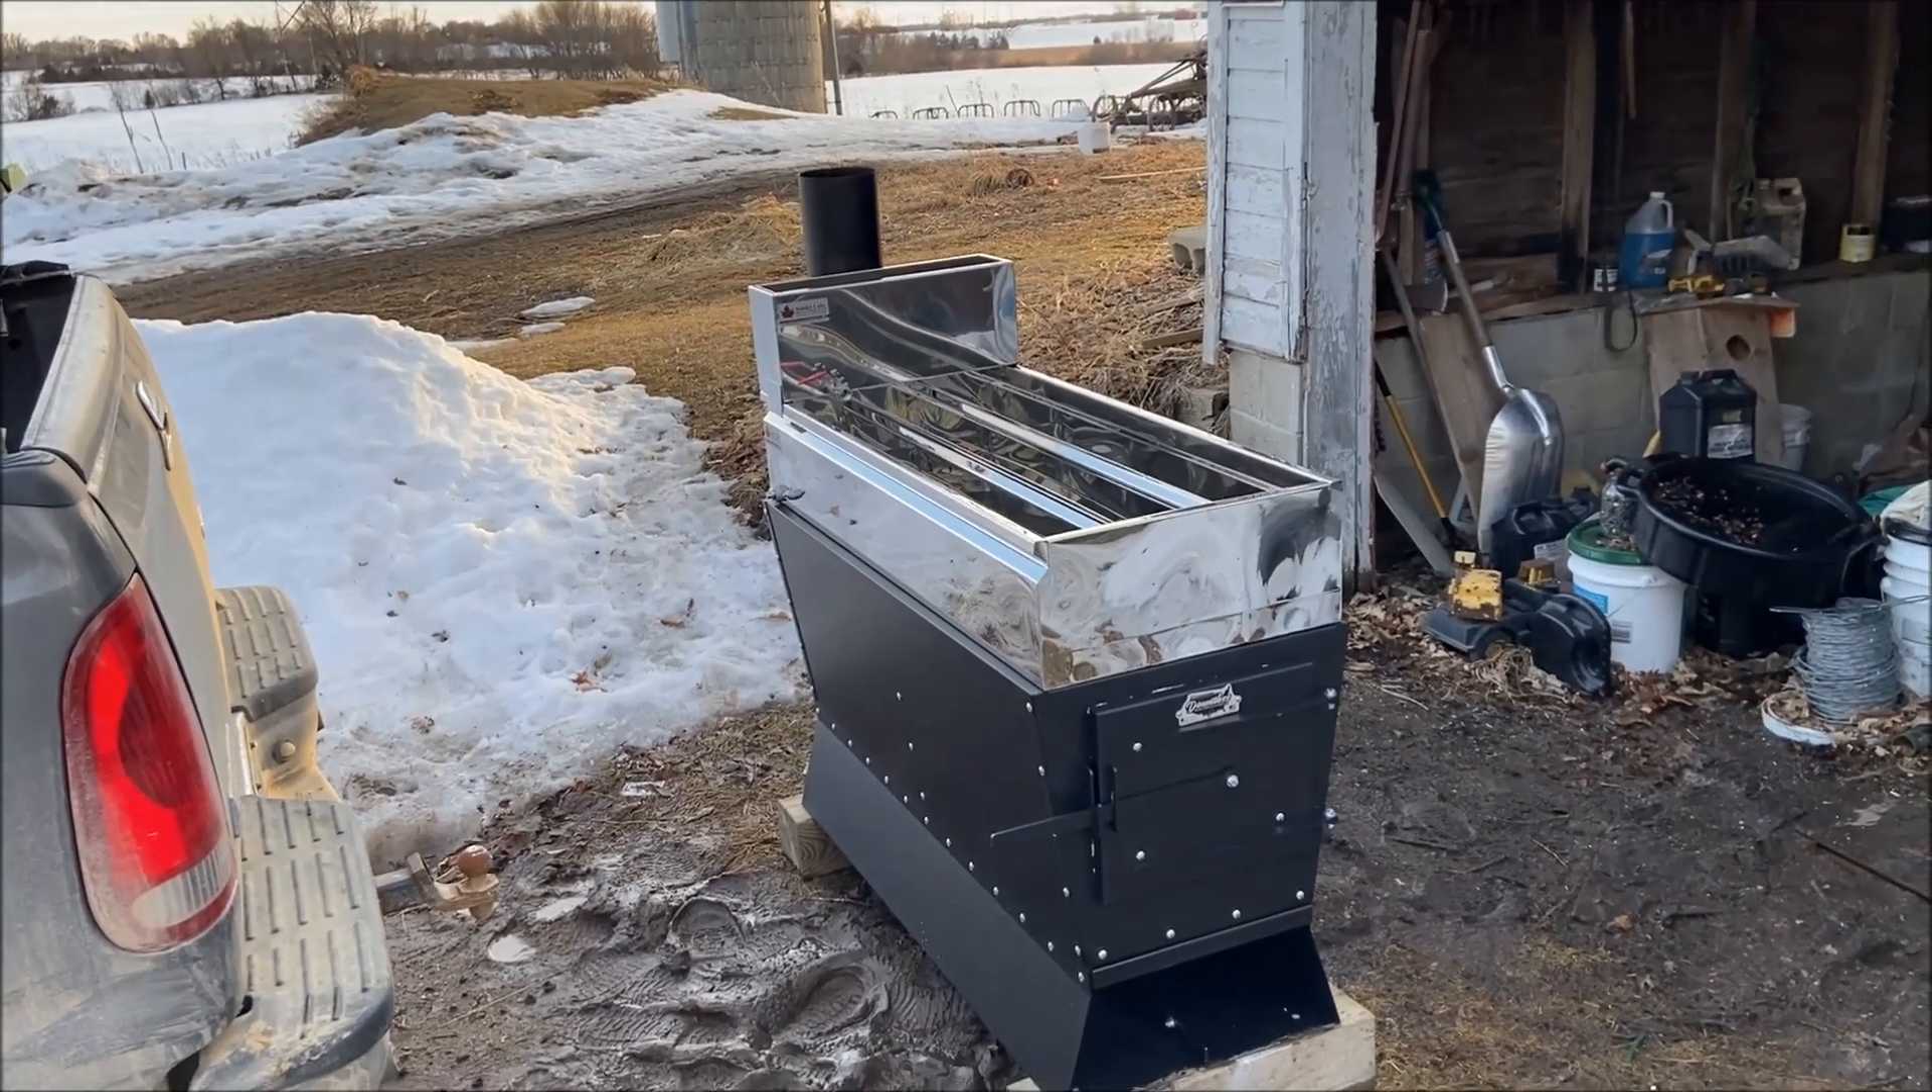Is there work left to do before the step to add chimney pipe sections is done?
Yes.